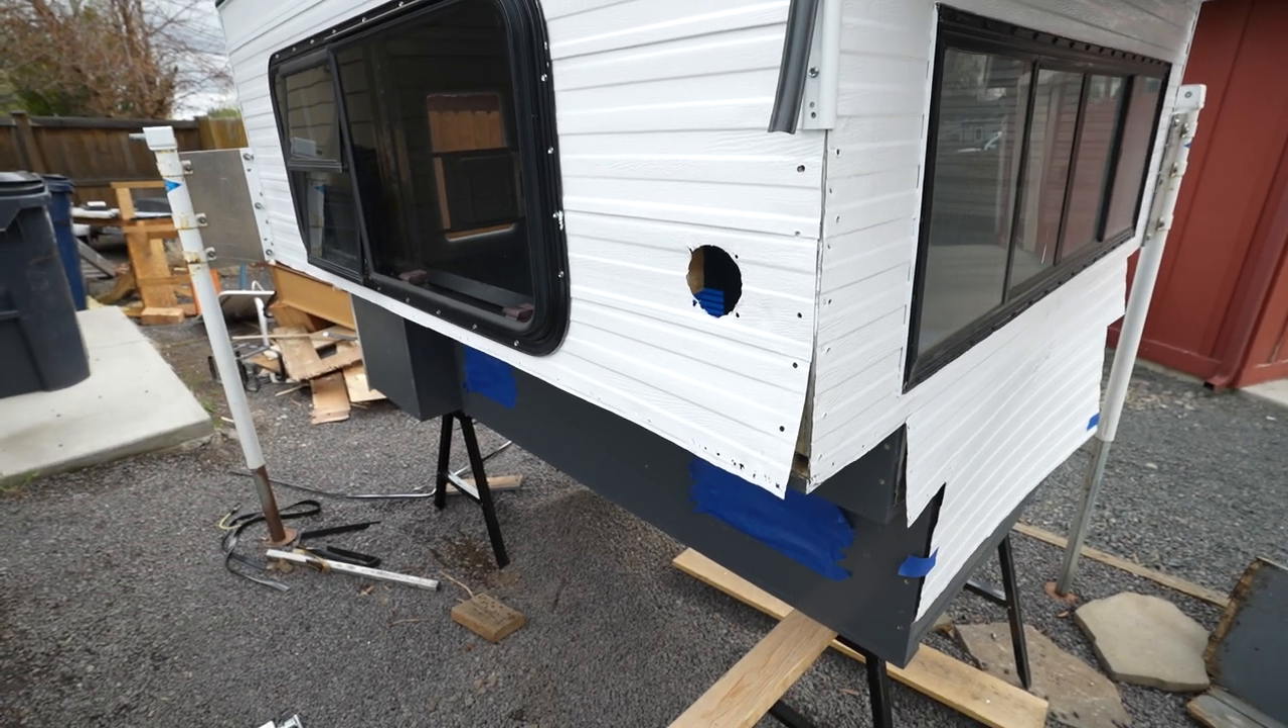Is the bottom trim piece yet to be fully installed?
Yes.